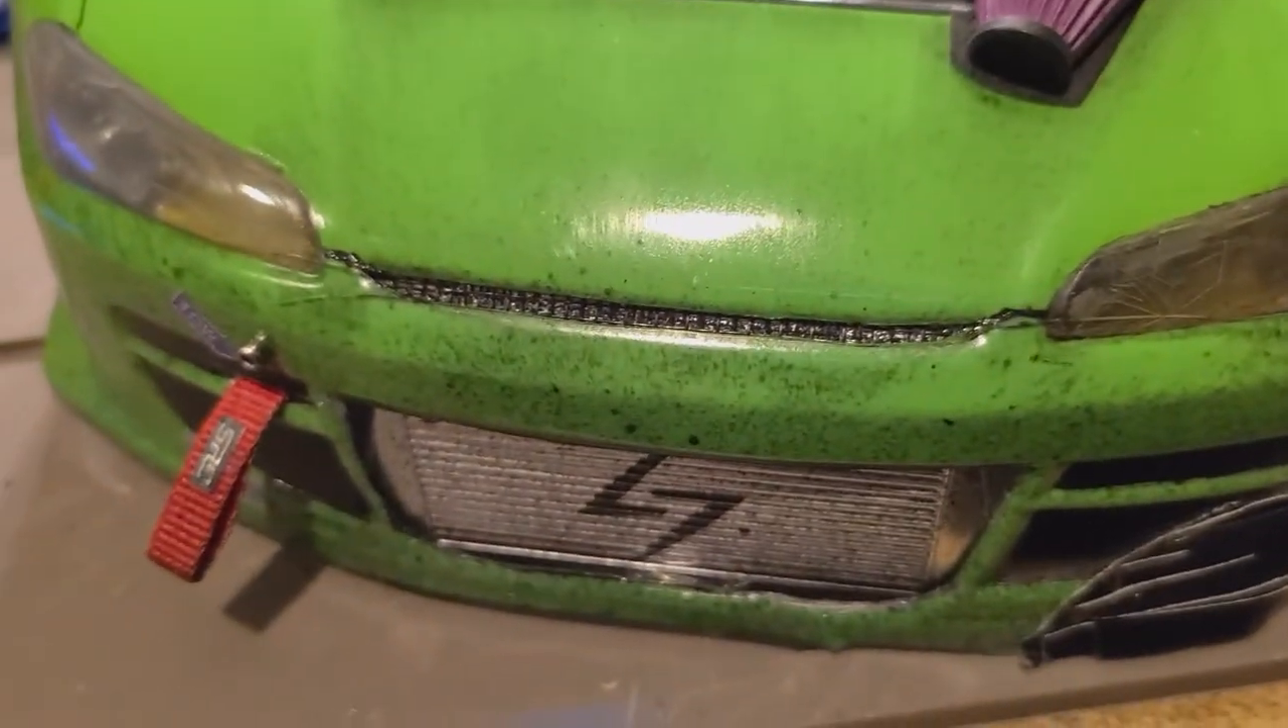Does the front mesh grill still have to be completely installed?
No.